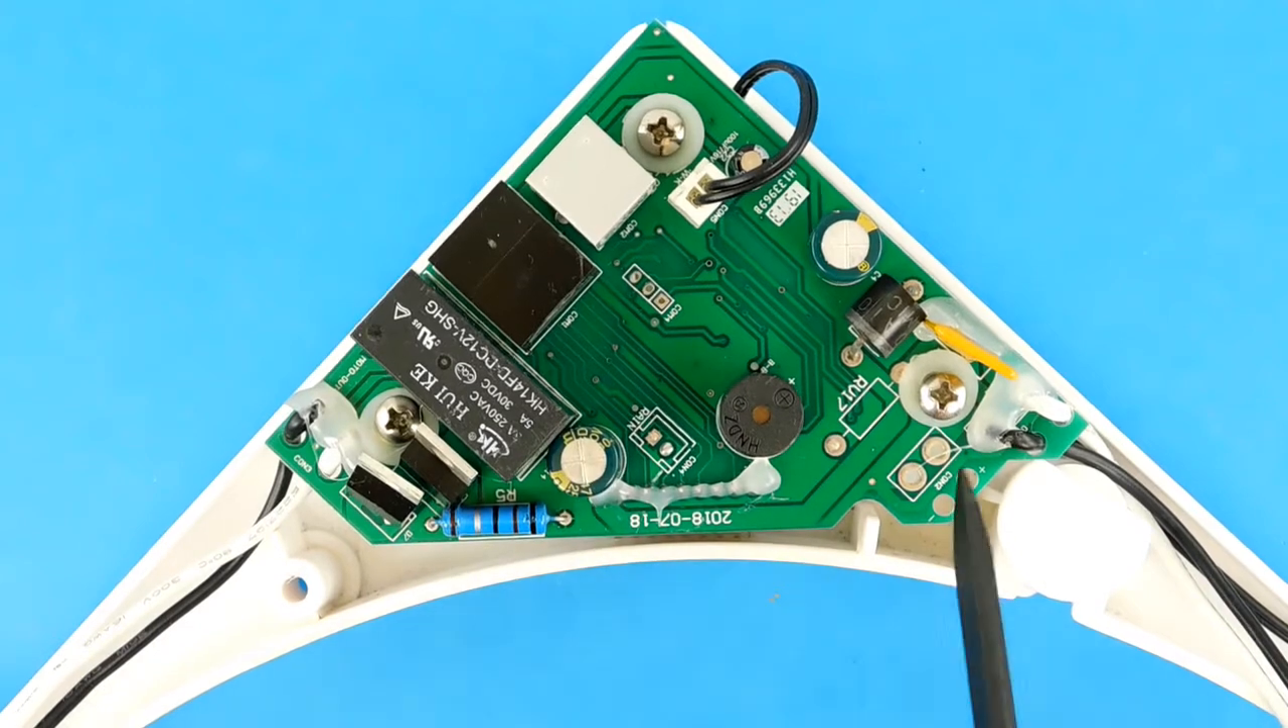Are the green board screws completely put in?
Yes.